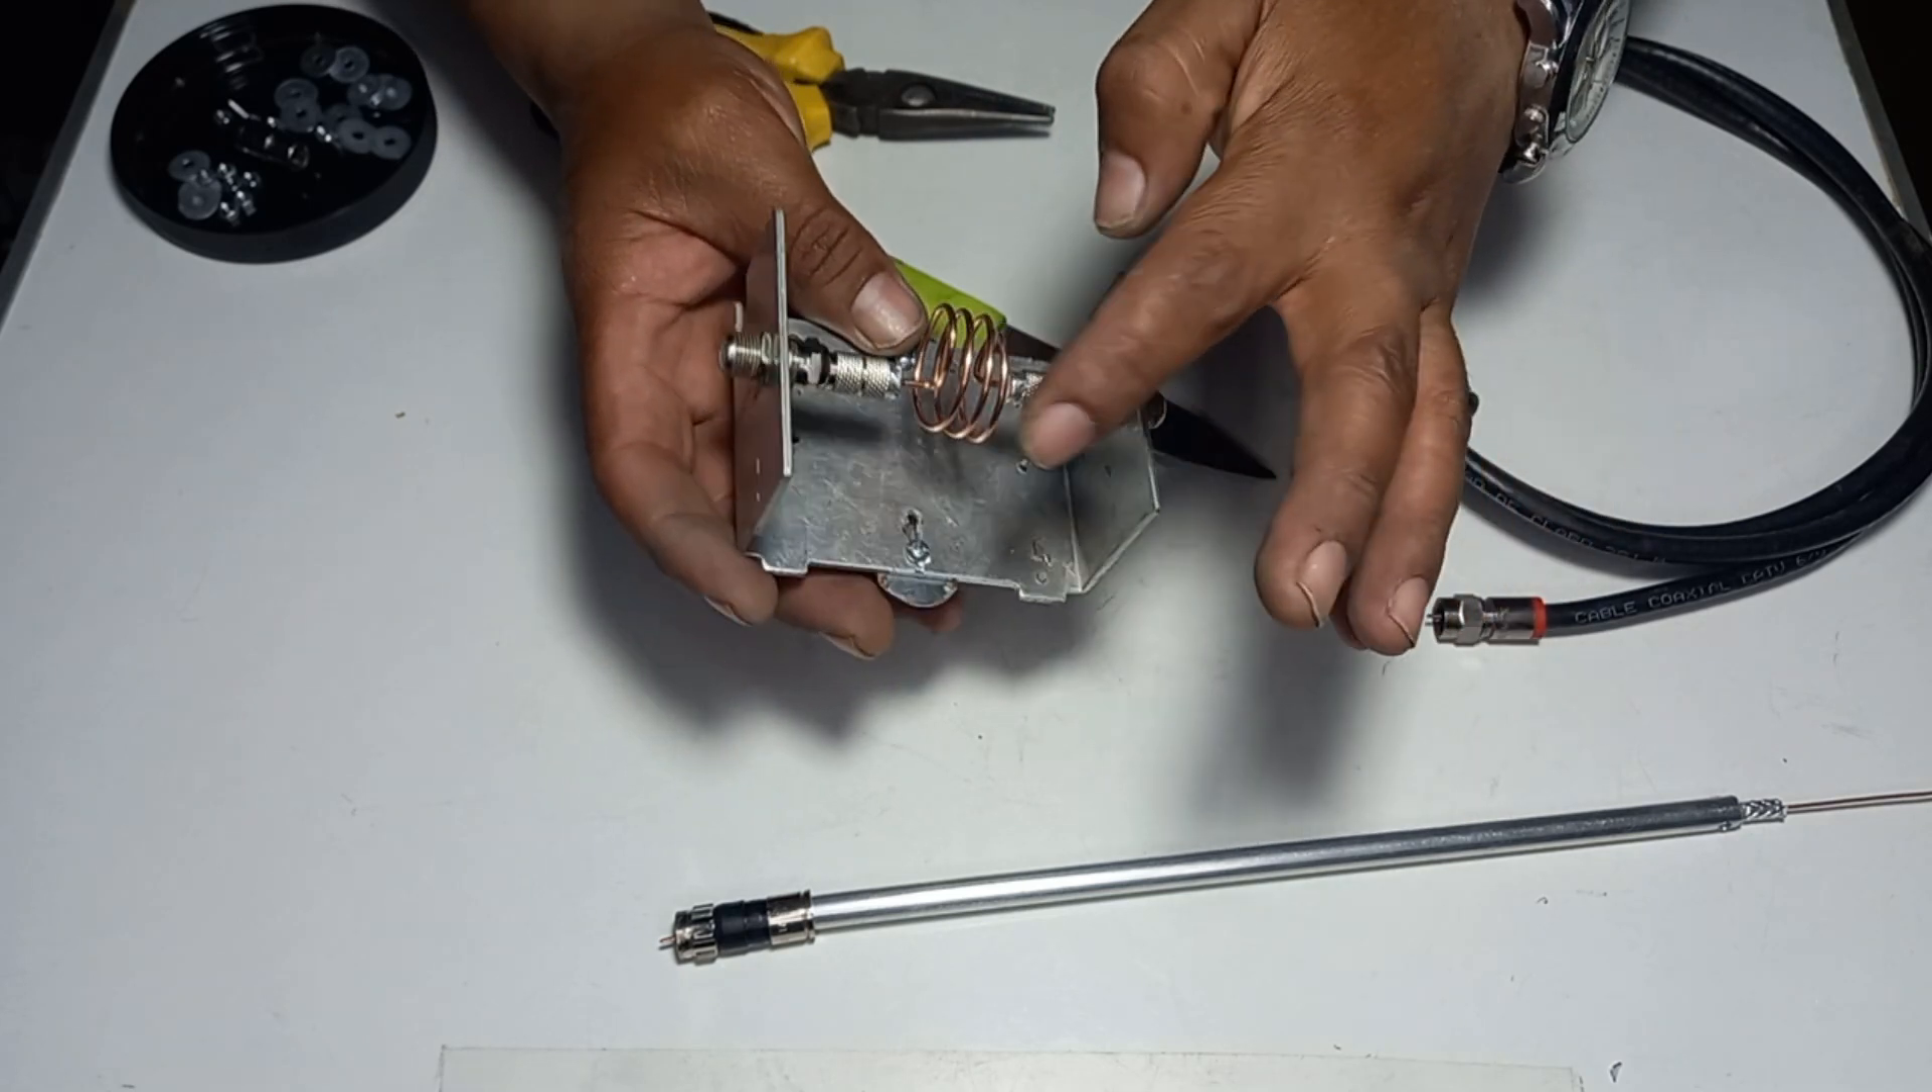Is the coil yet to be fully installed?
No.